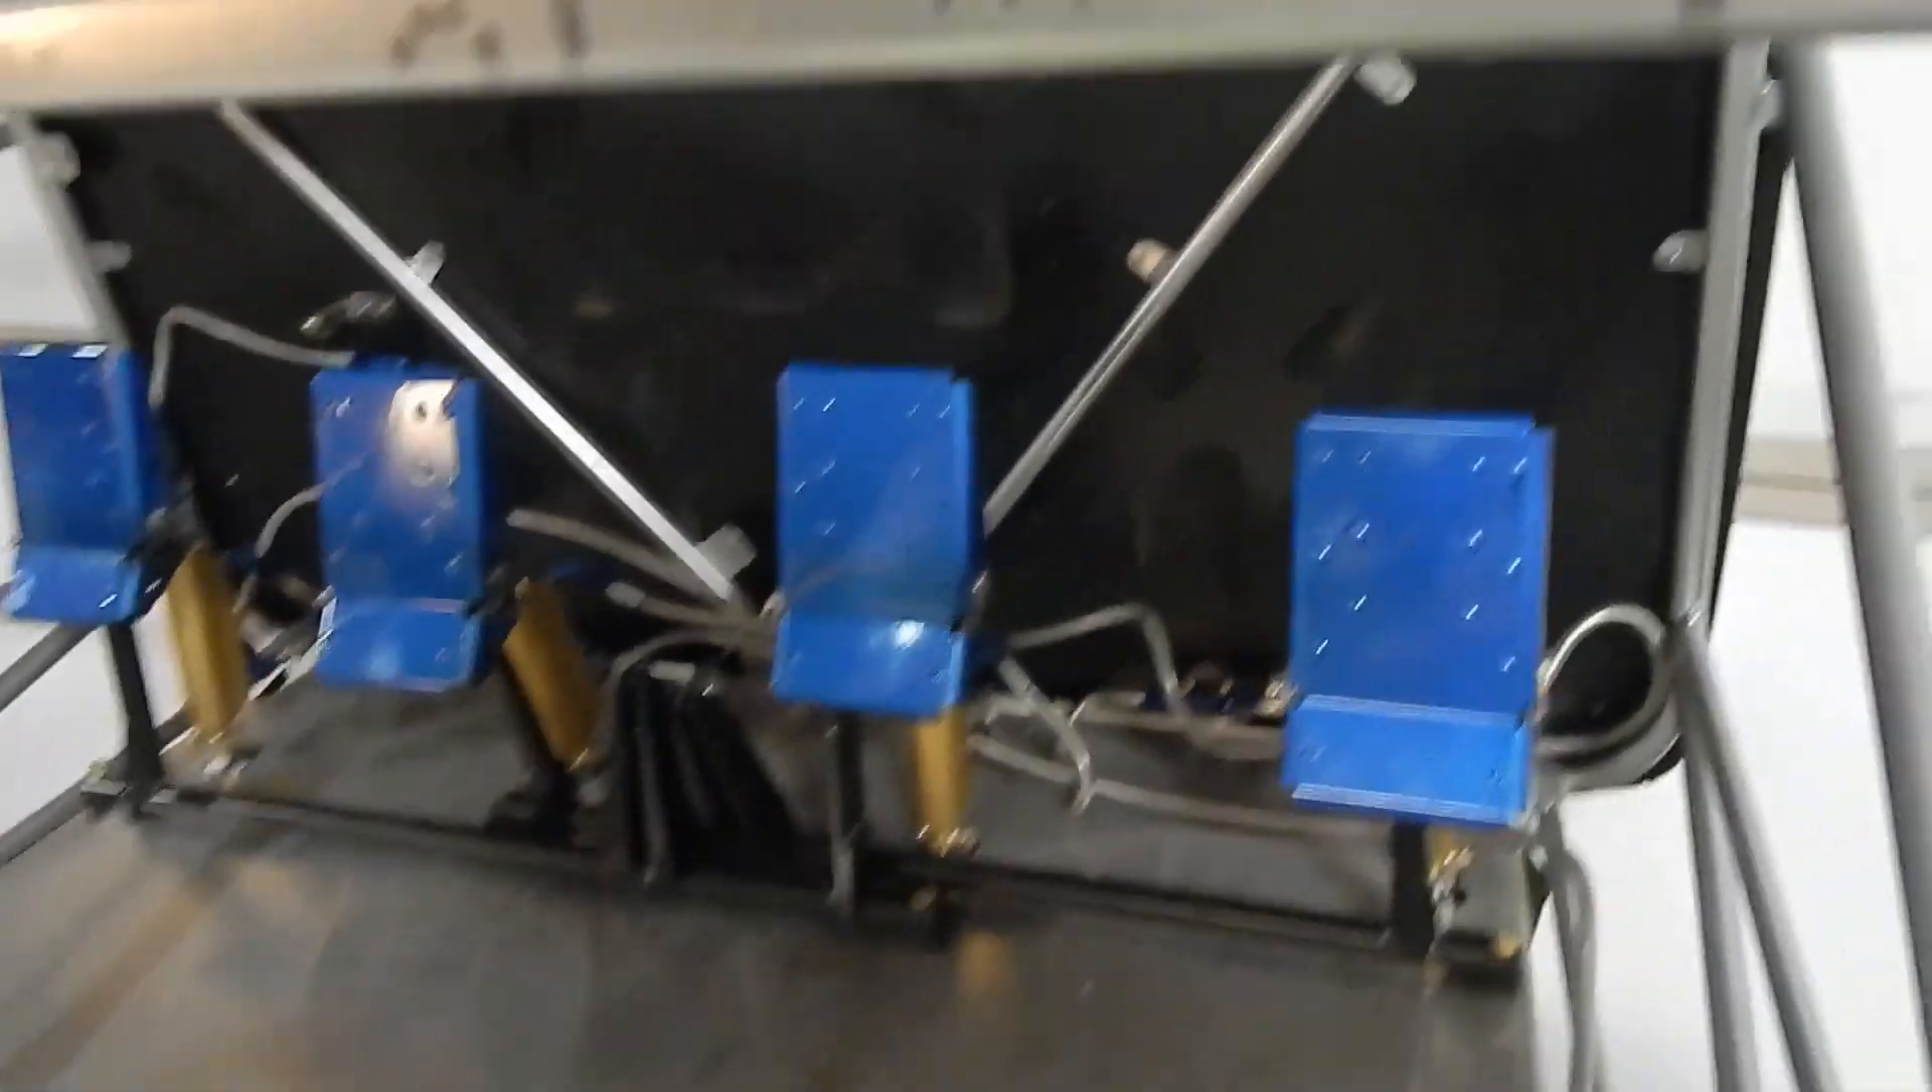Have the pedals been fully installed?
Yes.